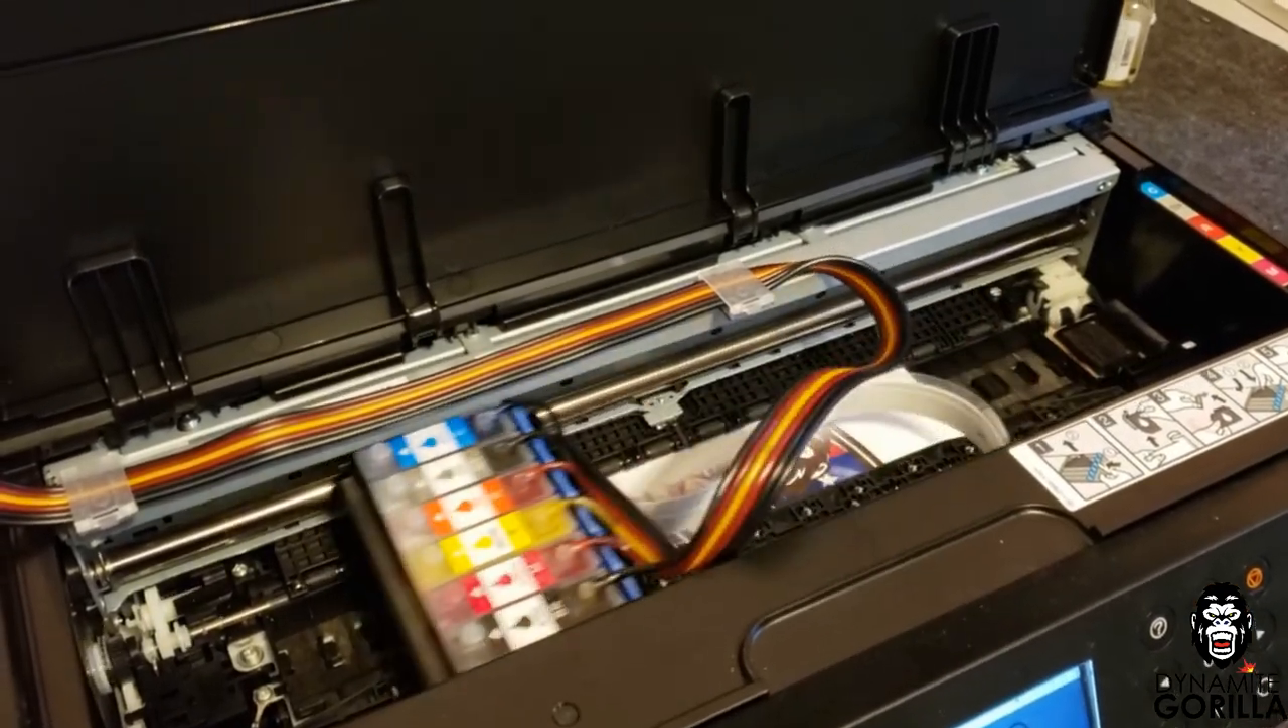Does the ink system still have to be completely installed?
No.